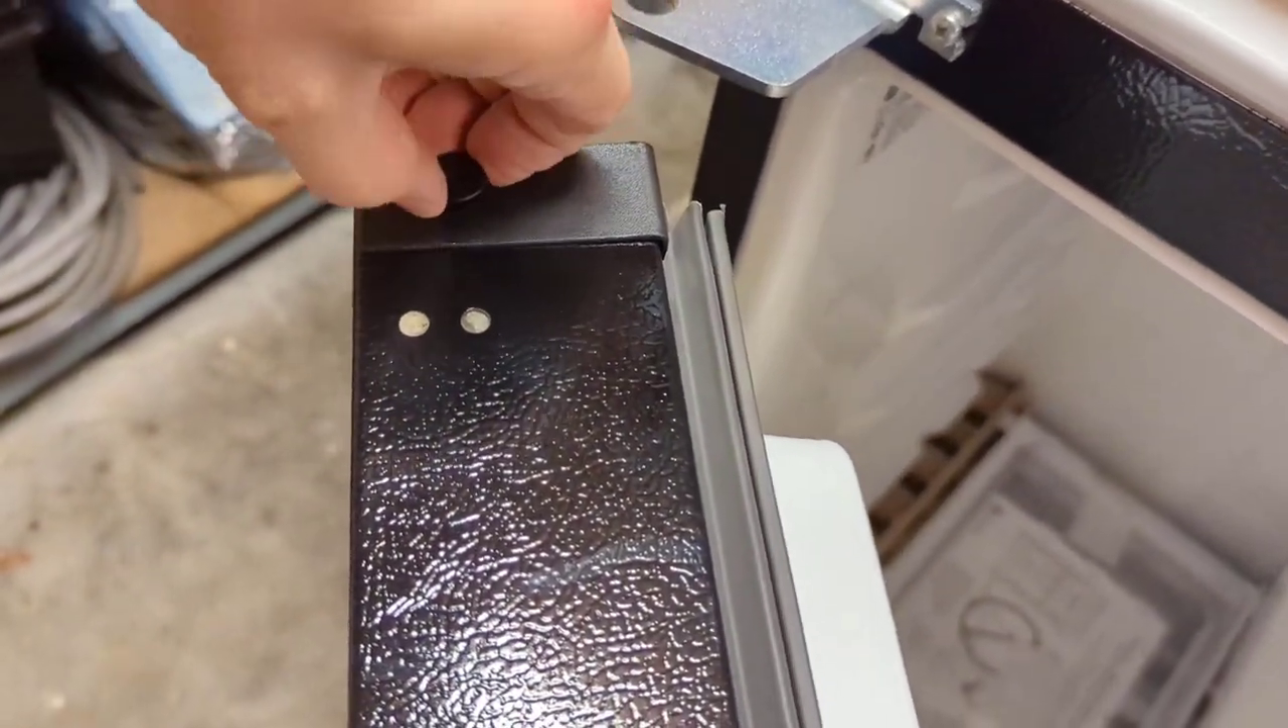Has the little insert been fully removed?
No.